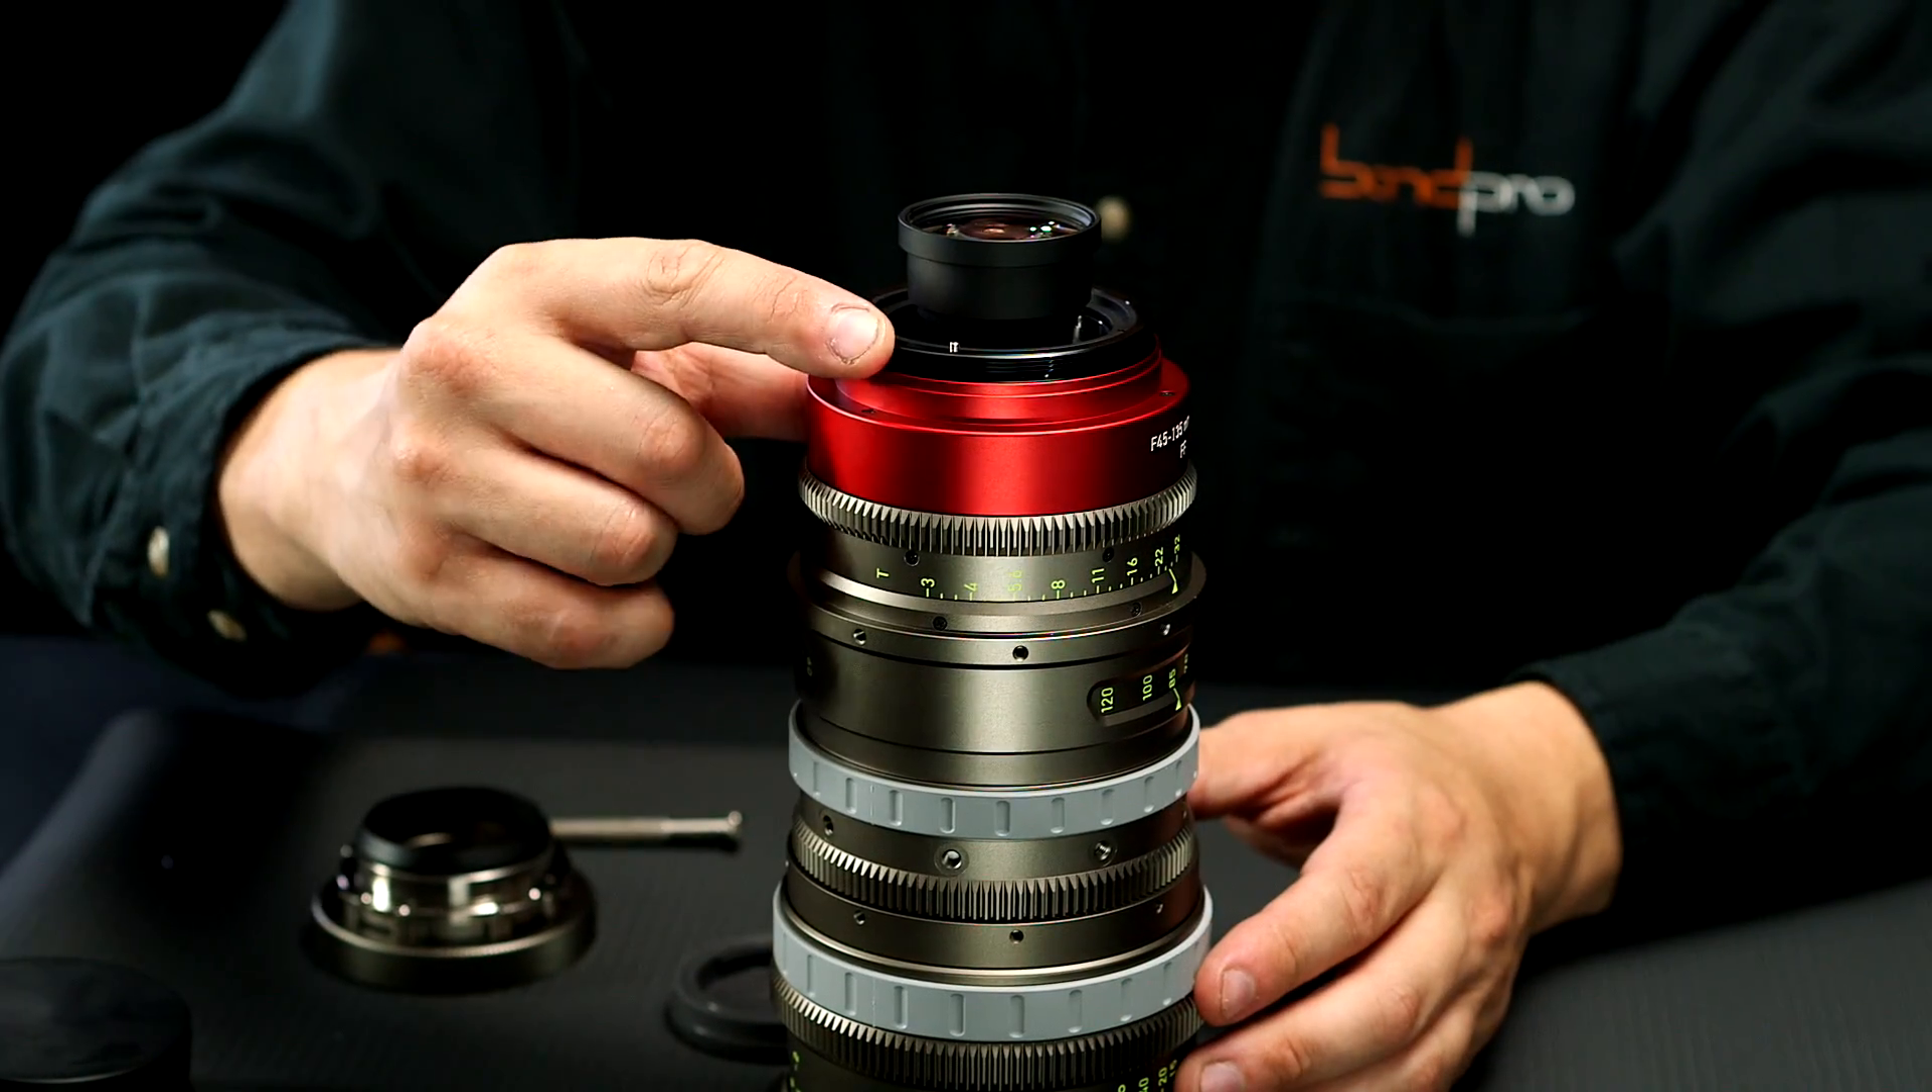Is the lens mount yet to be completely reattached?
Yes.